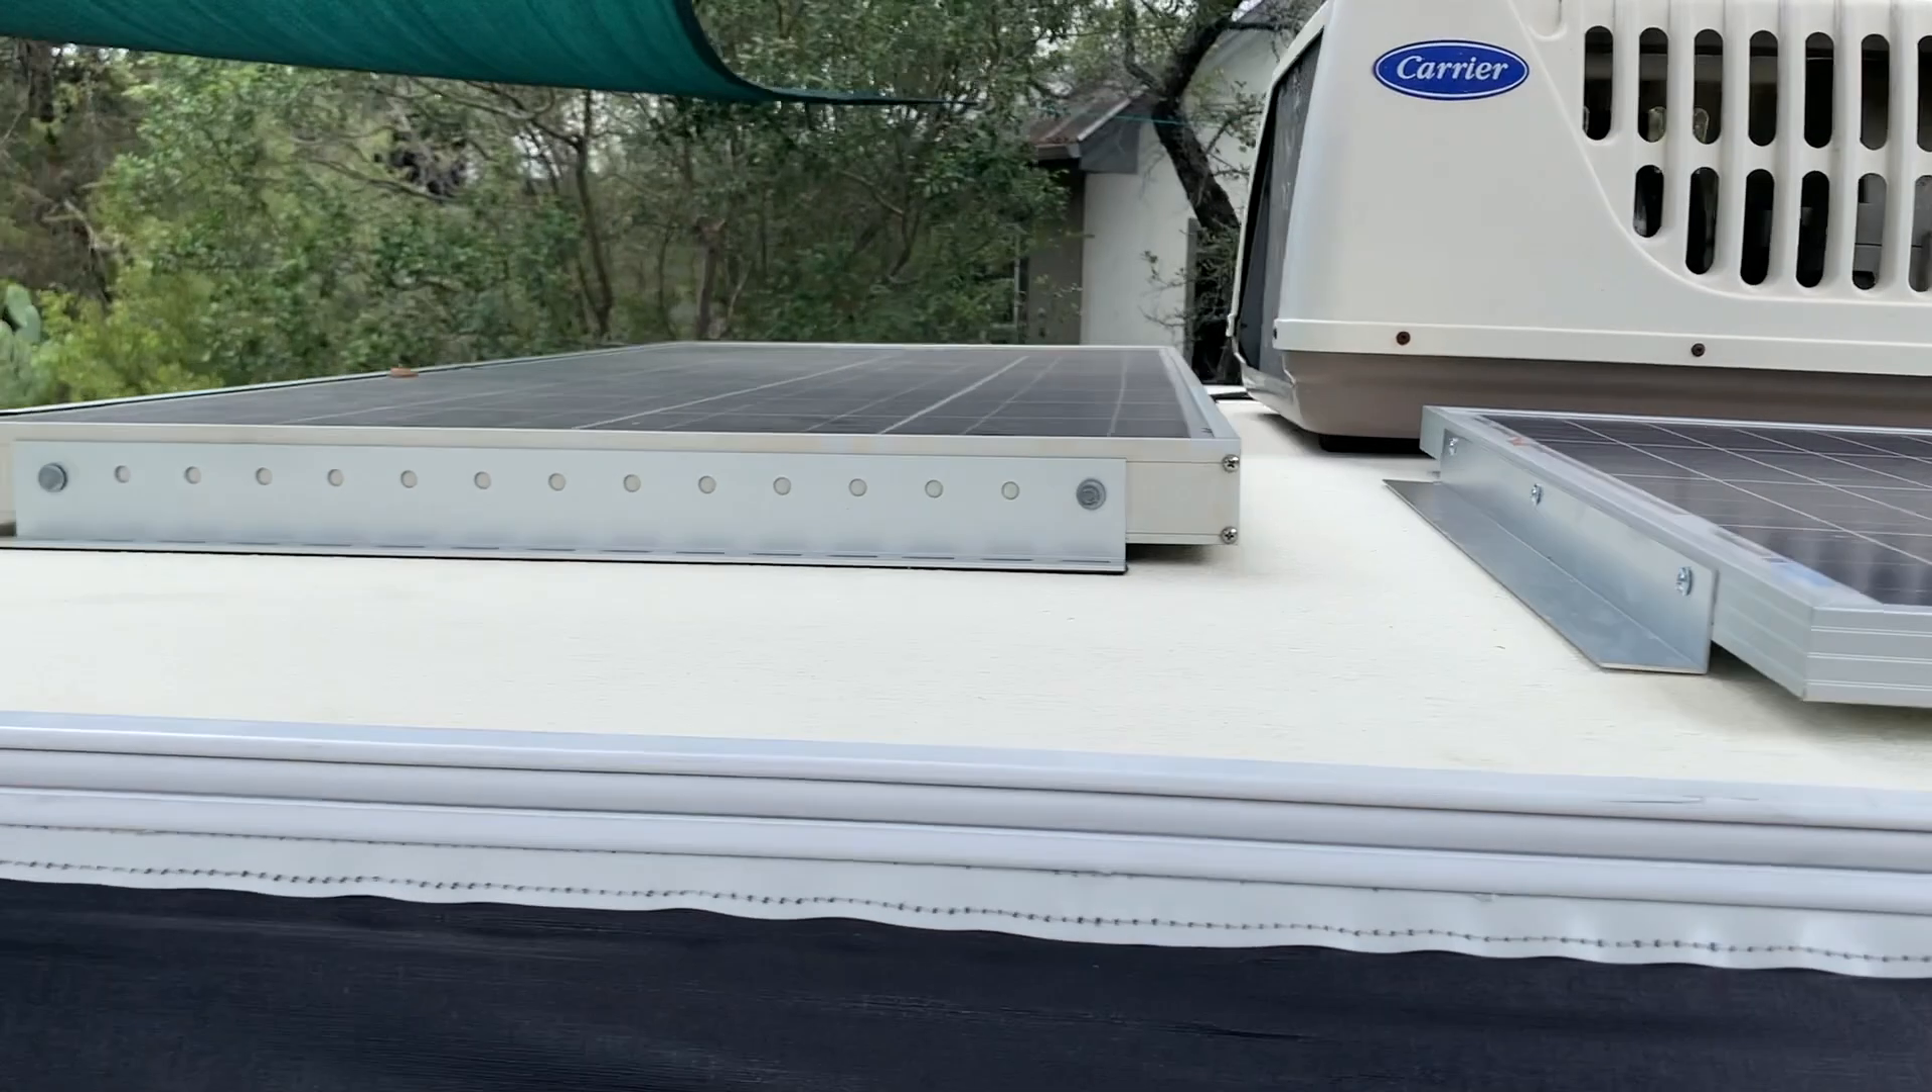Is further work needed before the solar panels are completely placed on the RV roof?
No.